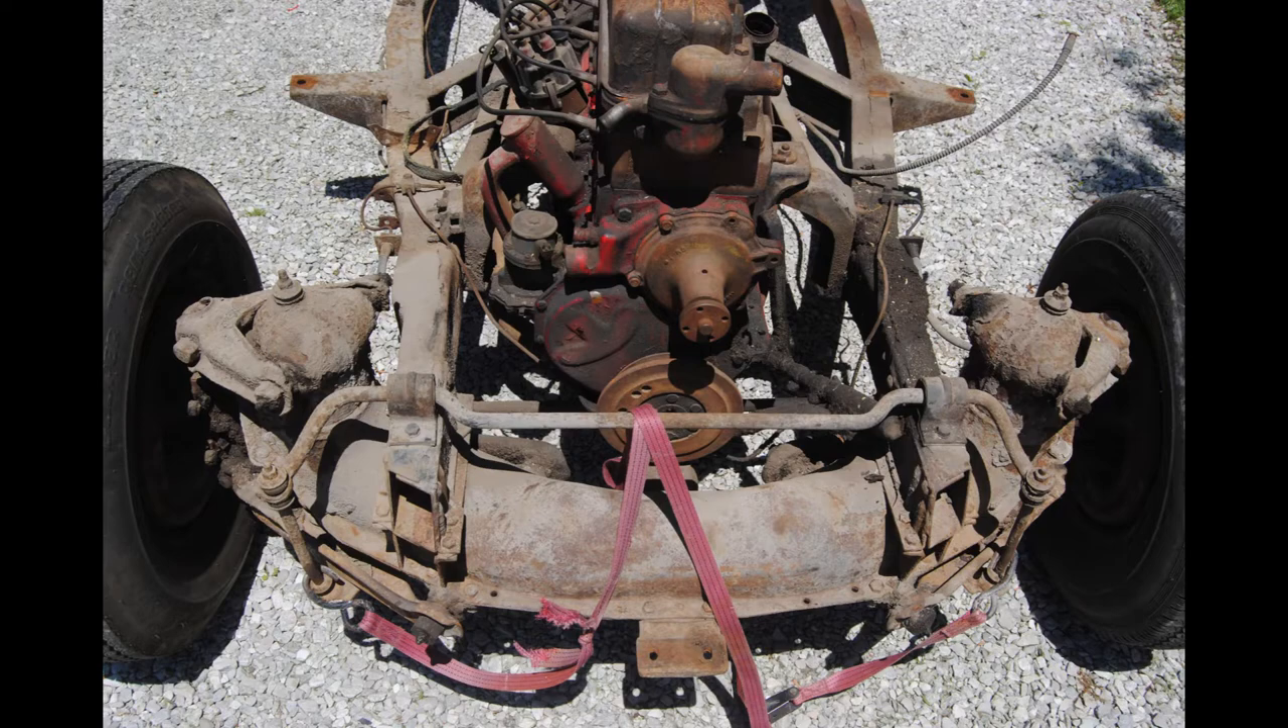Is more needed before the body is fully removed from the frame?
No.